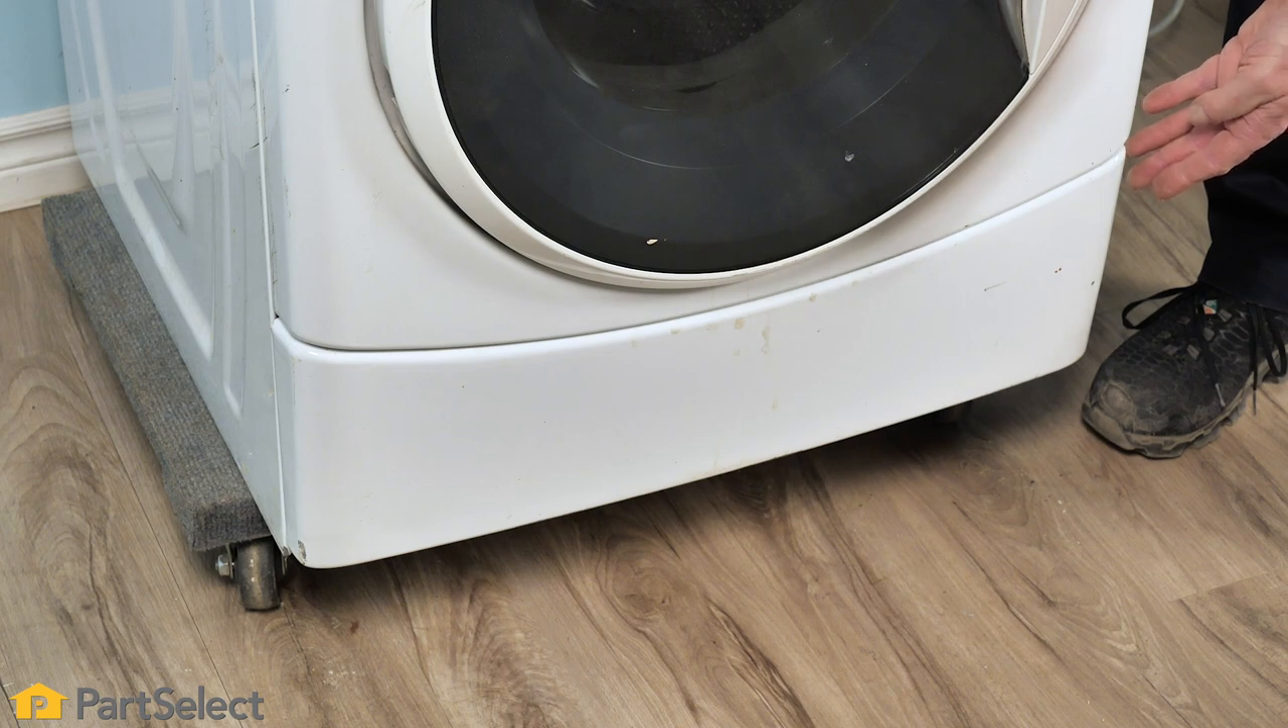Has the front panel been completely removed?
No.